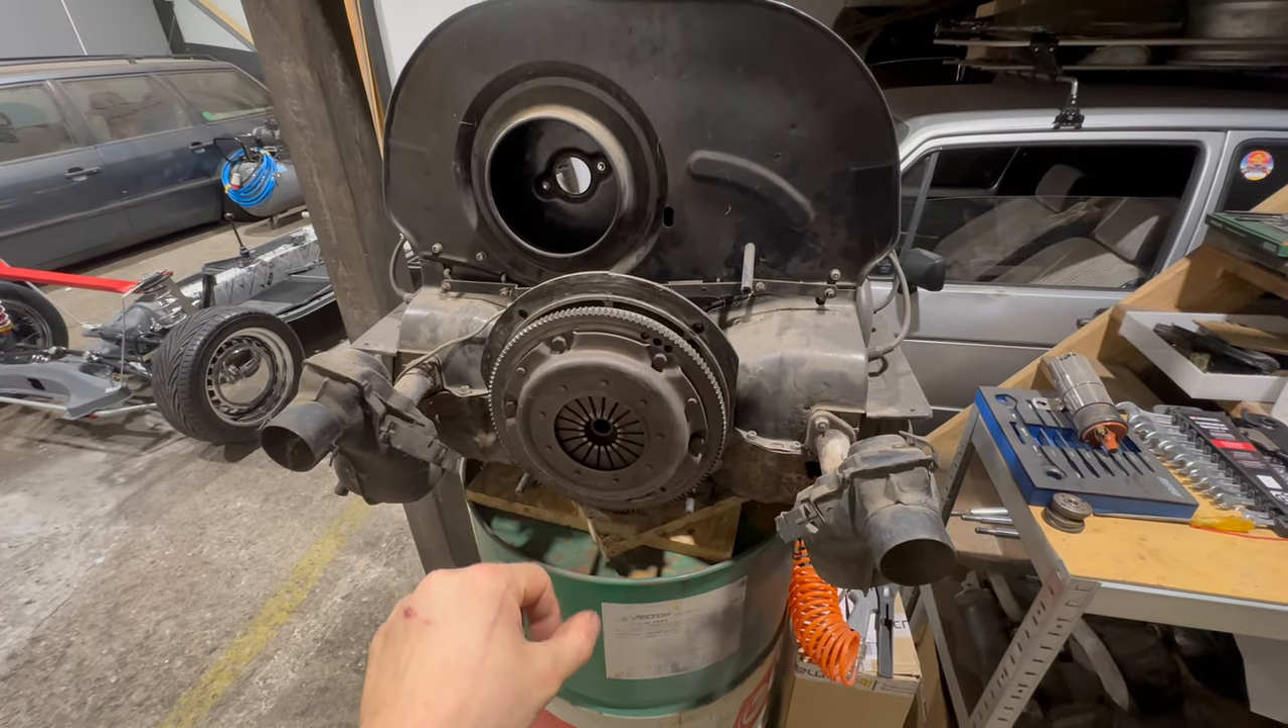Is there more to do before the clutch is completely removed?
Yes.